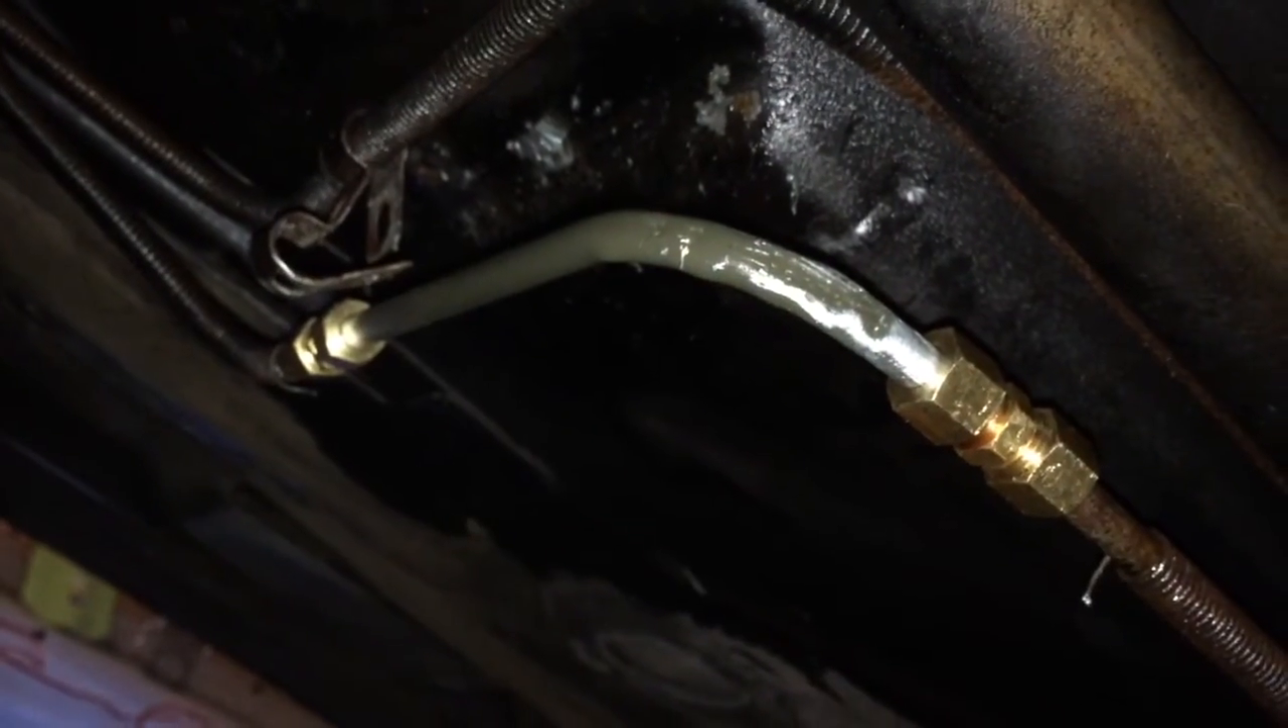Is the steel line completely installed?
Yes.